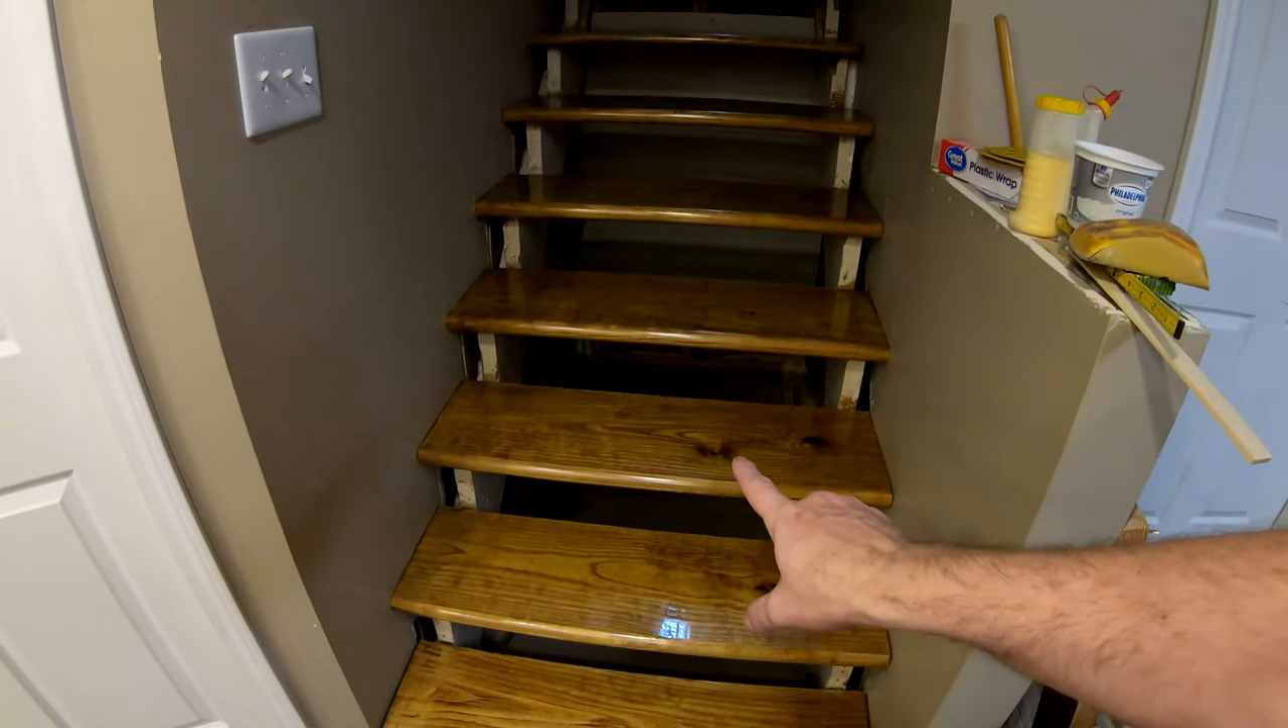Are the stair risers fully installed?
No.